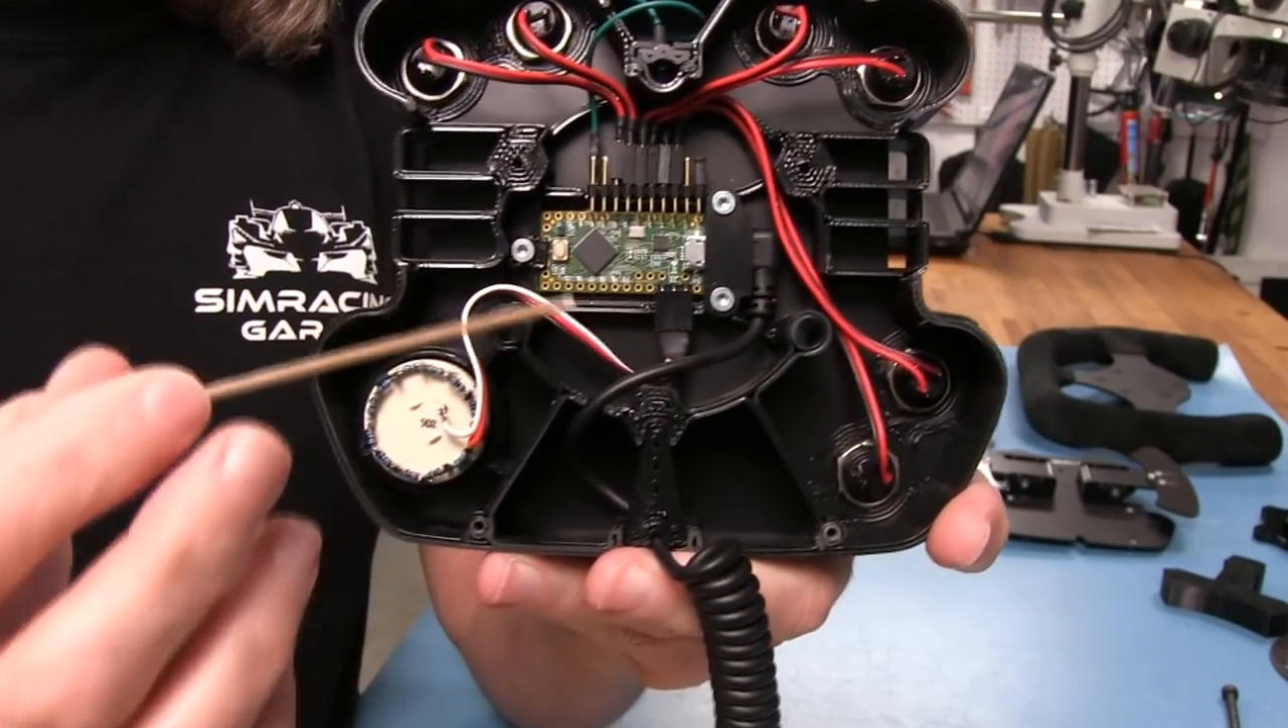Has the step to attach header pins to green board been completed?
Yes.